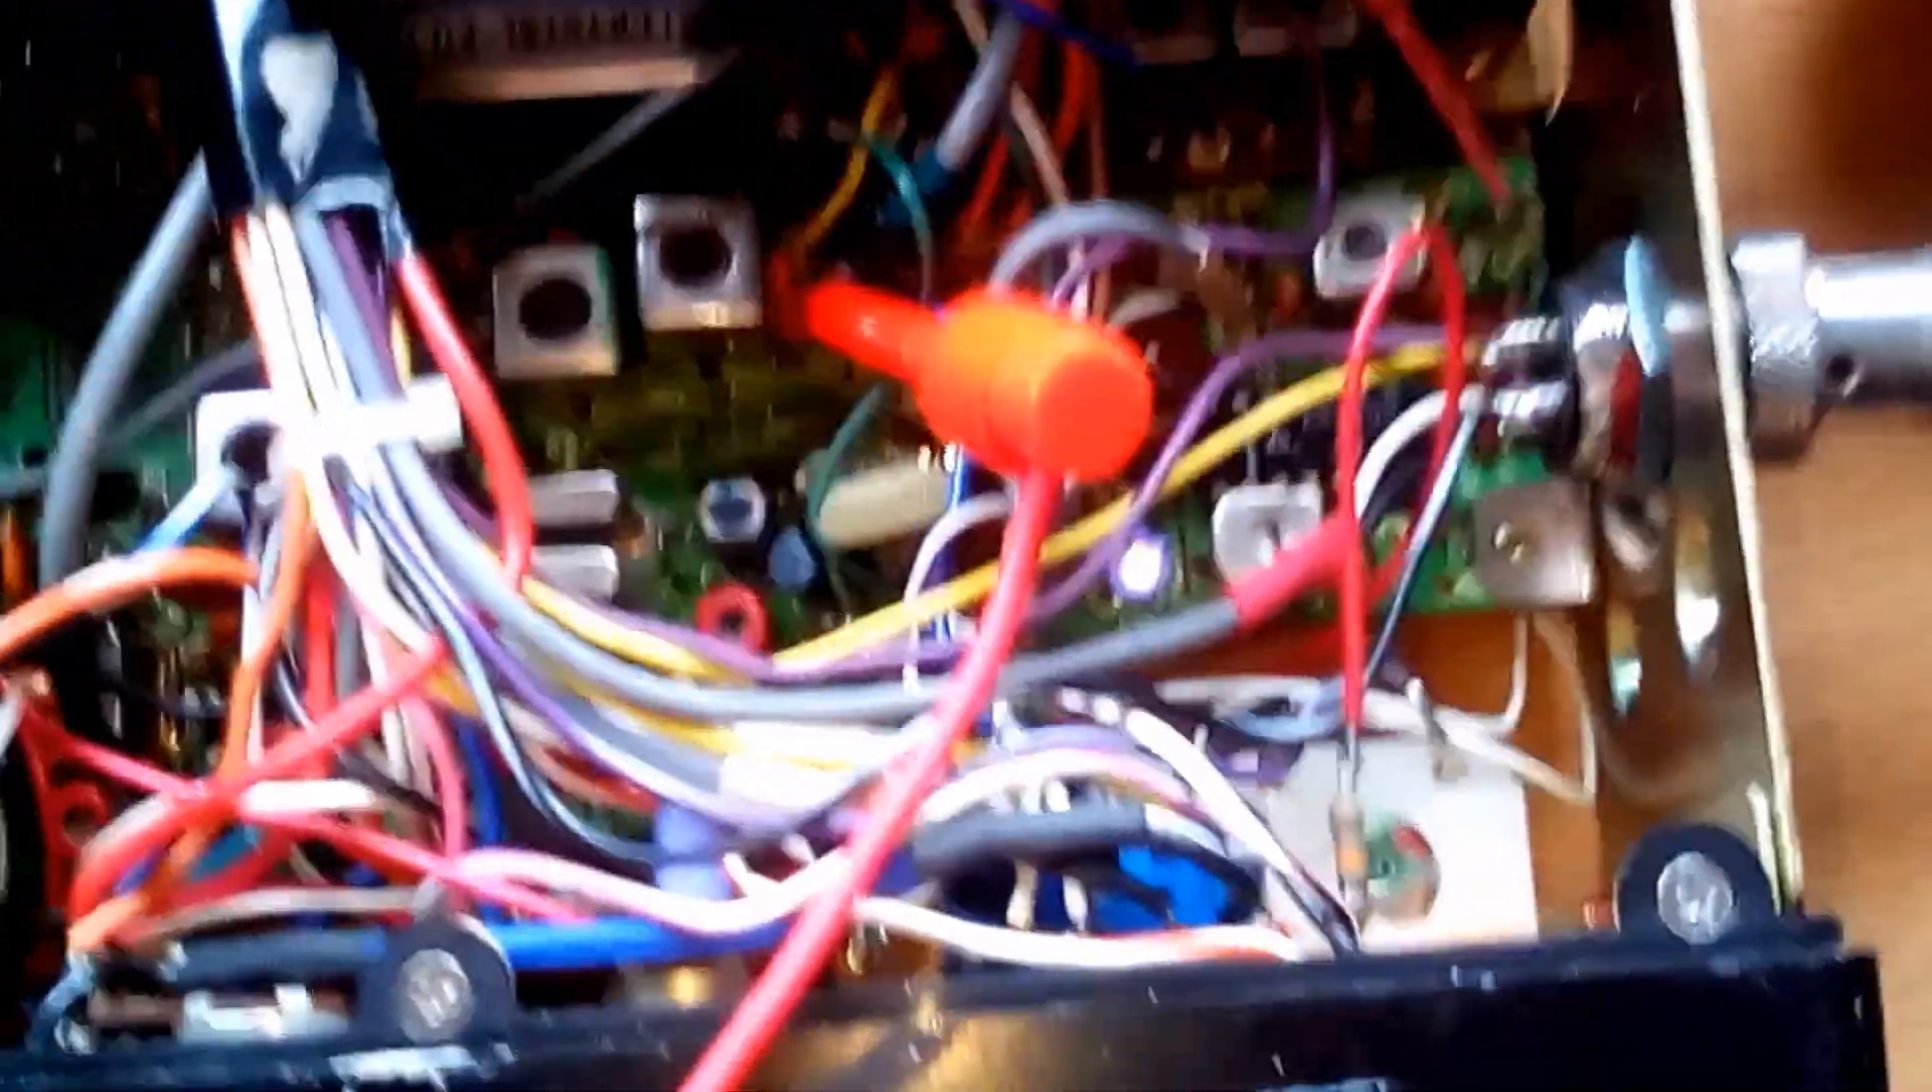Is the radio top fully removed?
Yes.